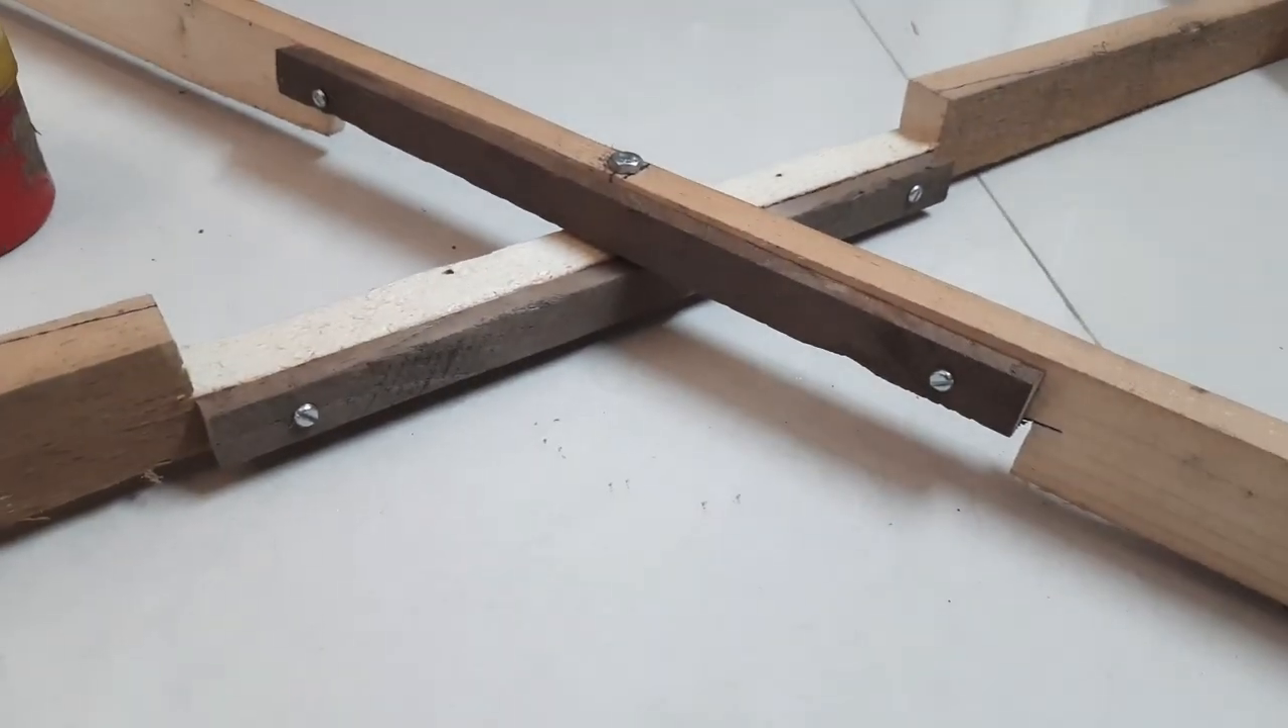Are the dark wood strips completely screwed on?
Yes.